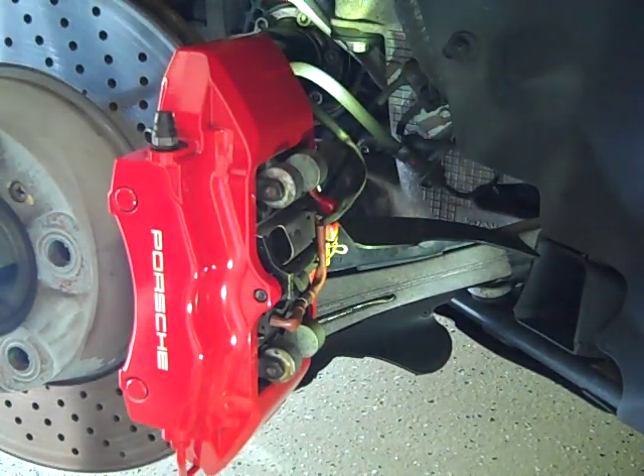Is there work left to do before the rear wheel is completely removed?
No.